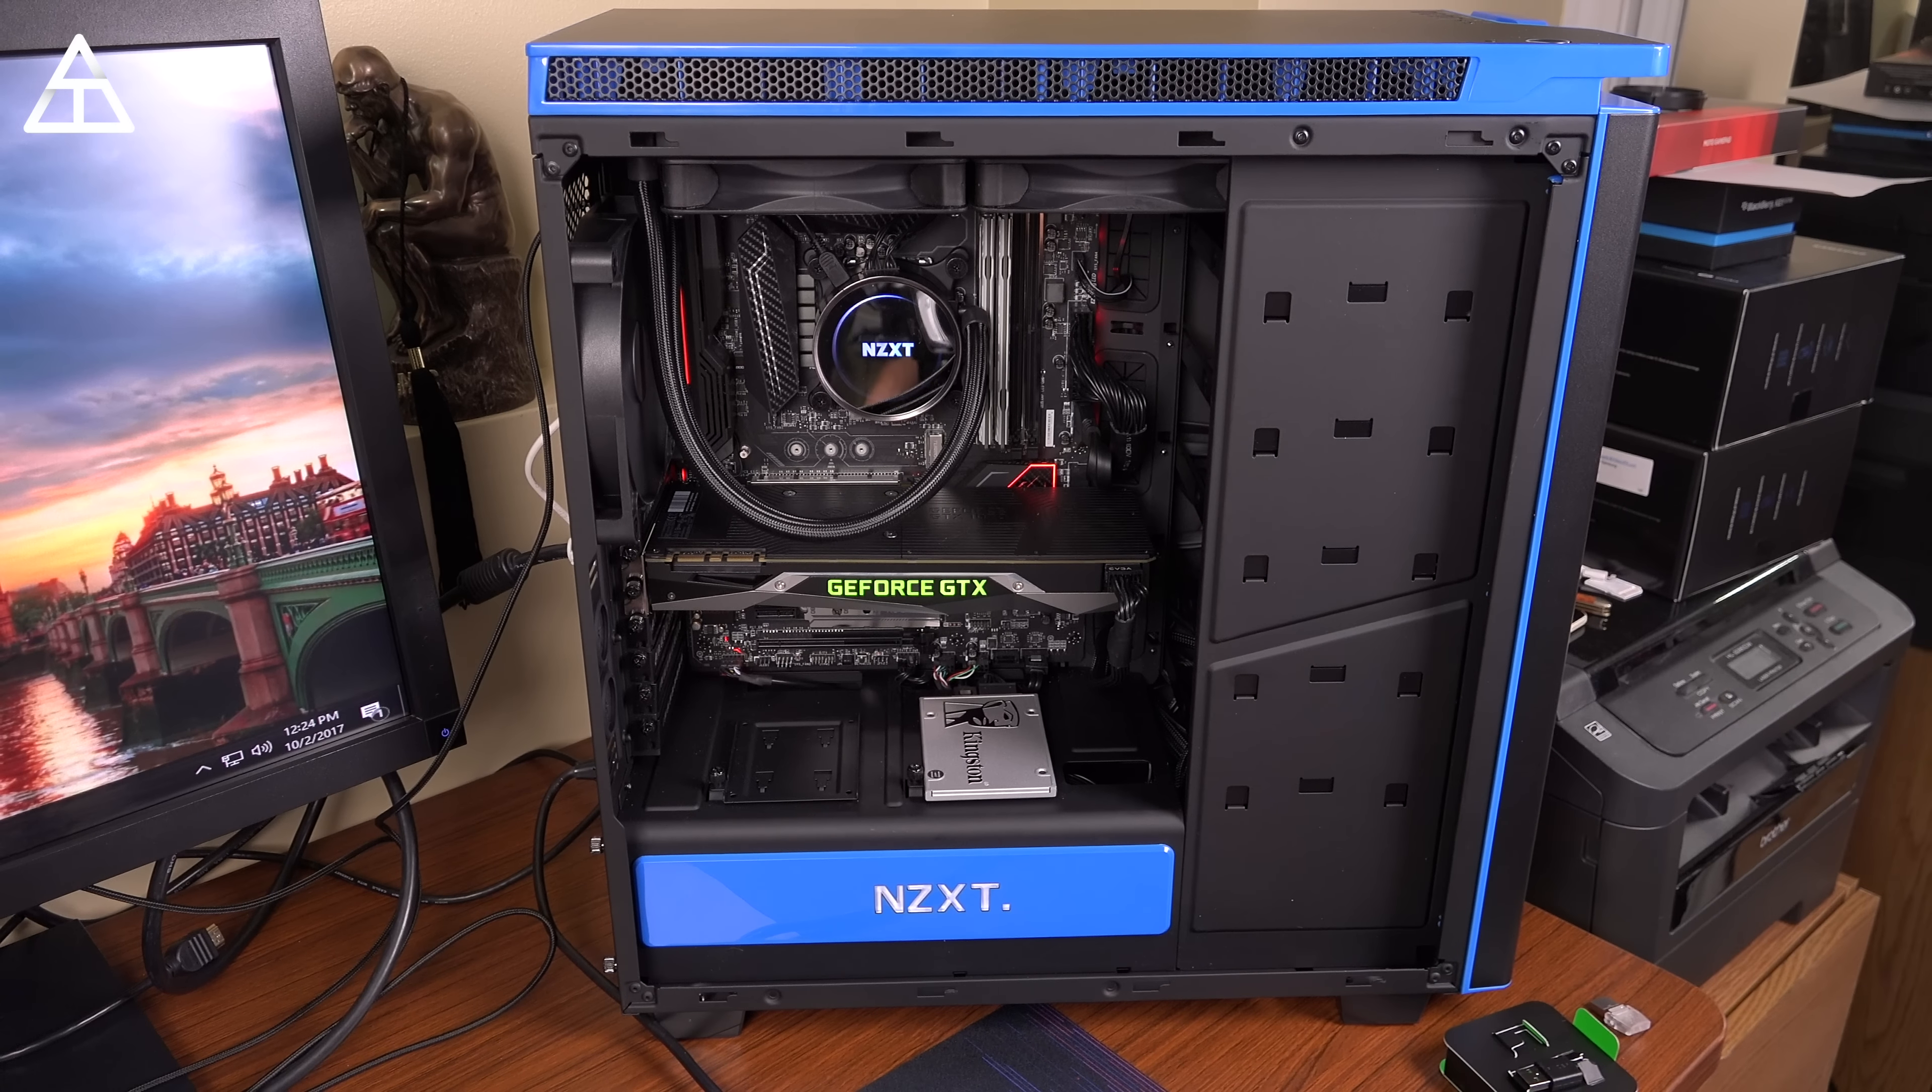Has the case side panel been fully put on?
No.